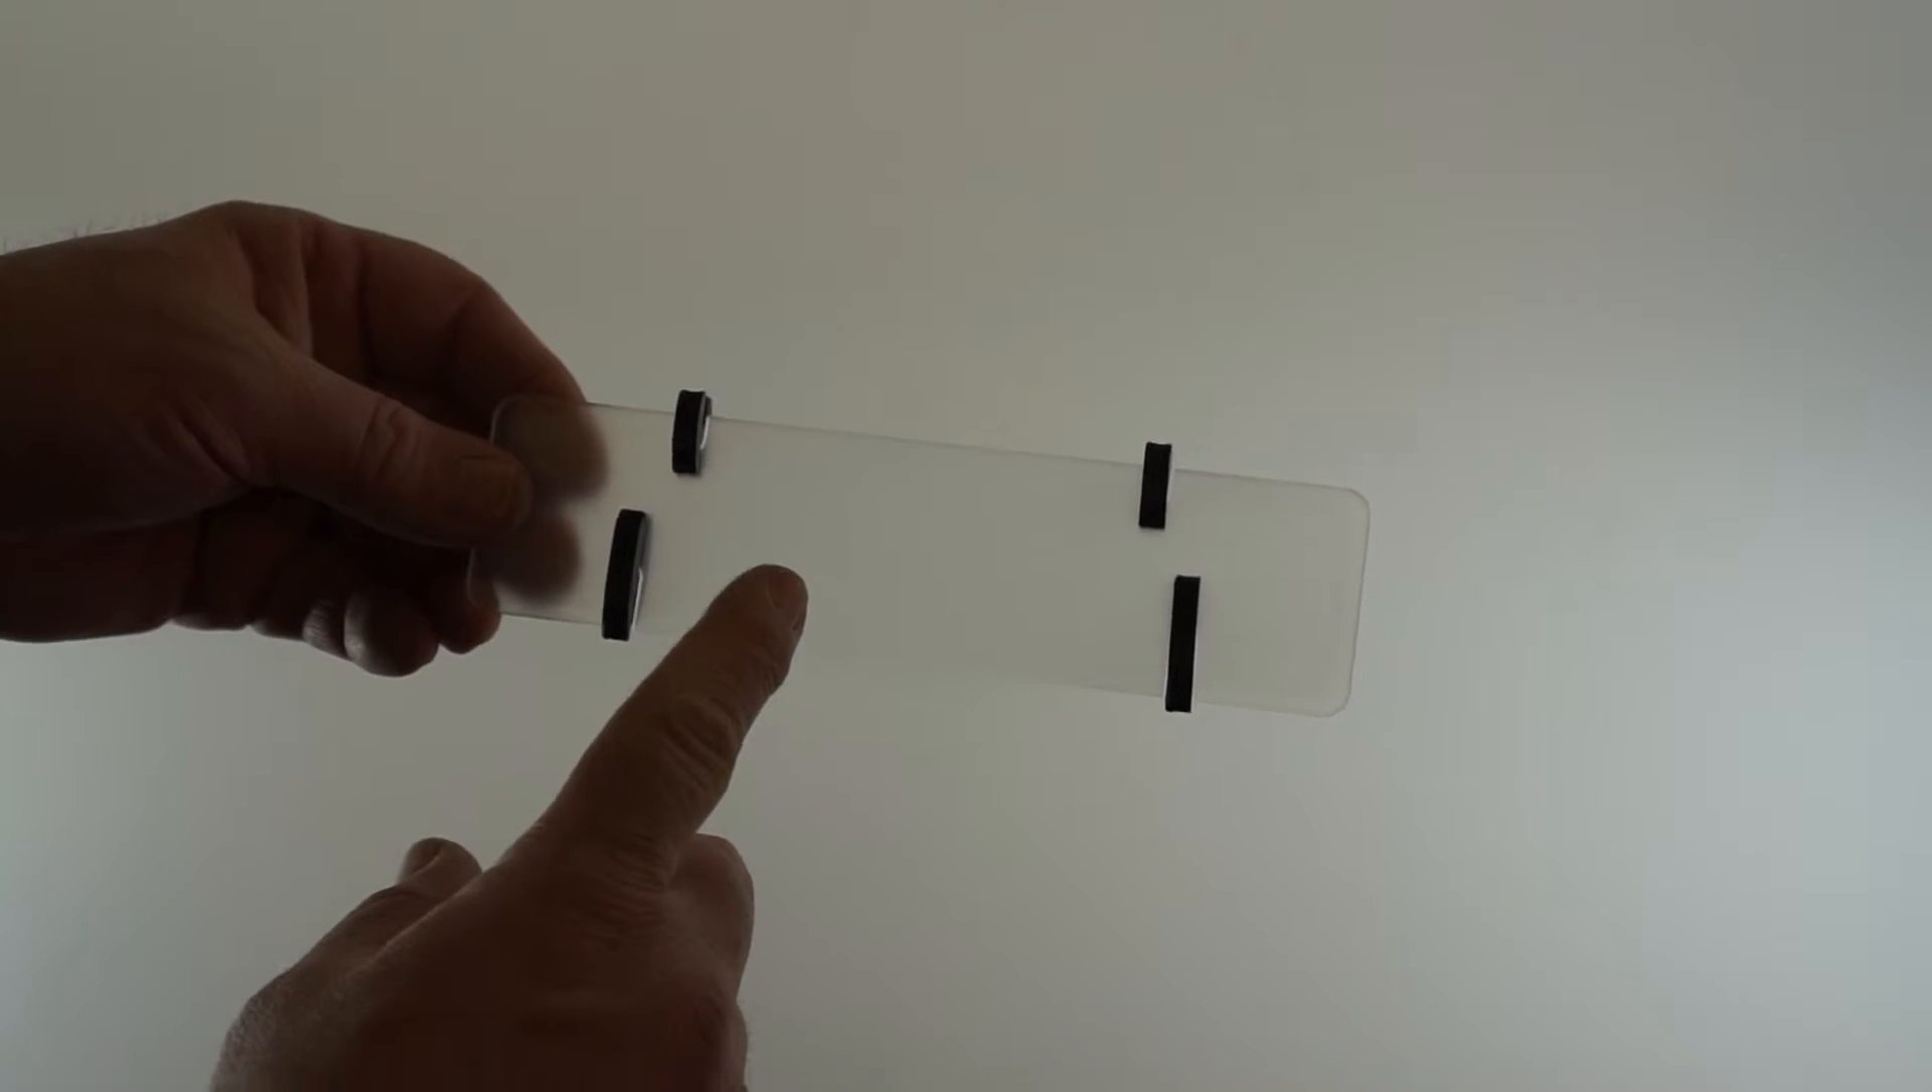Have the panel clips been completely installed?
Yes.